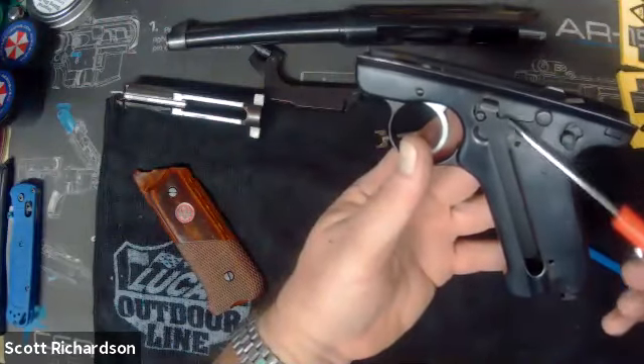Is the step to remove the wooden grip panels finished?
Yes.